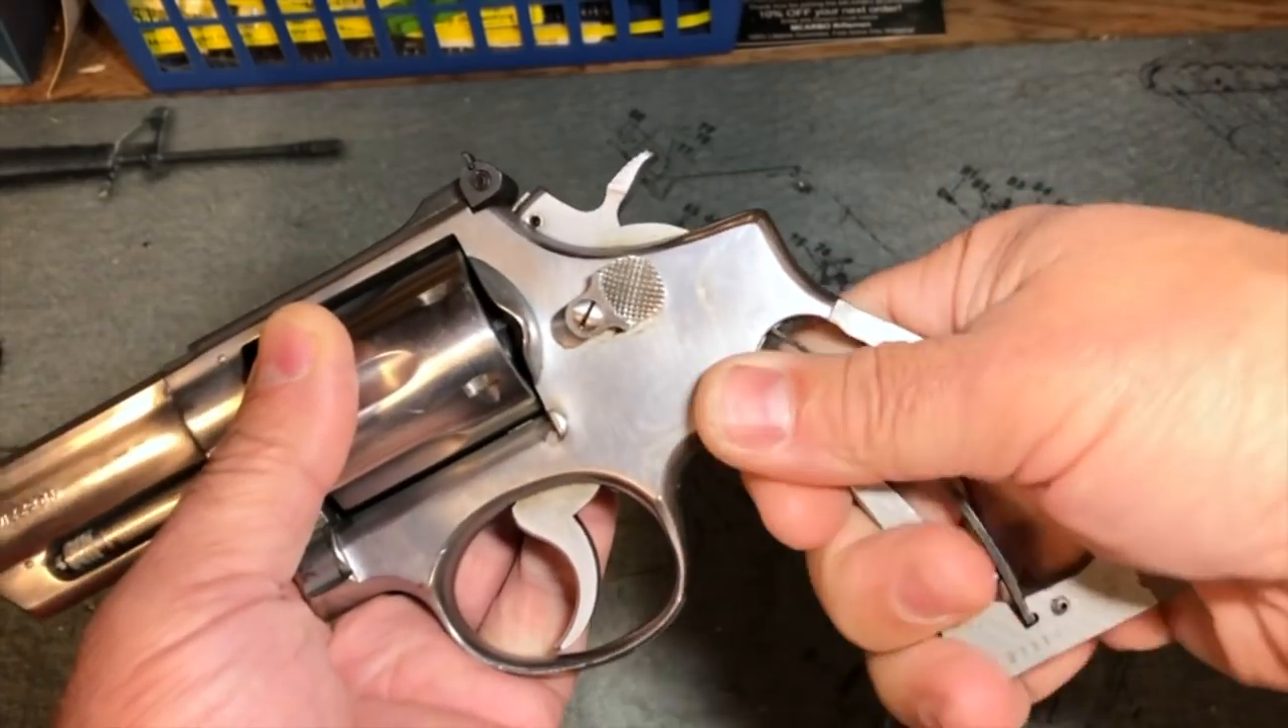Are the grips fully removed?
Yes.